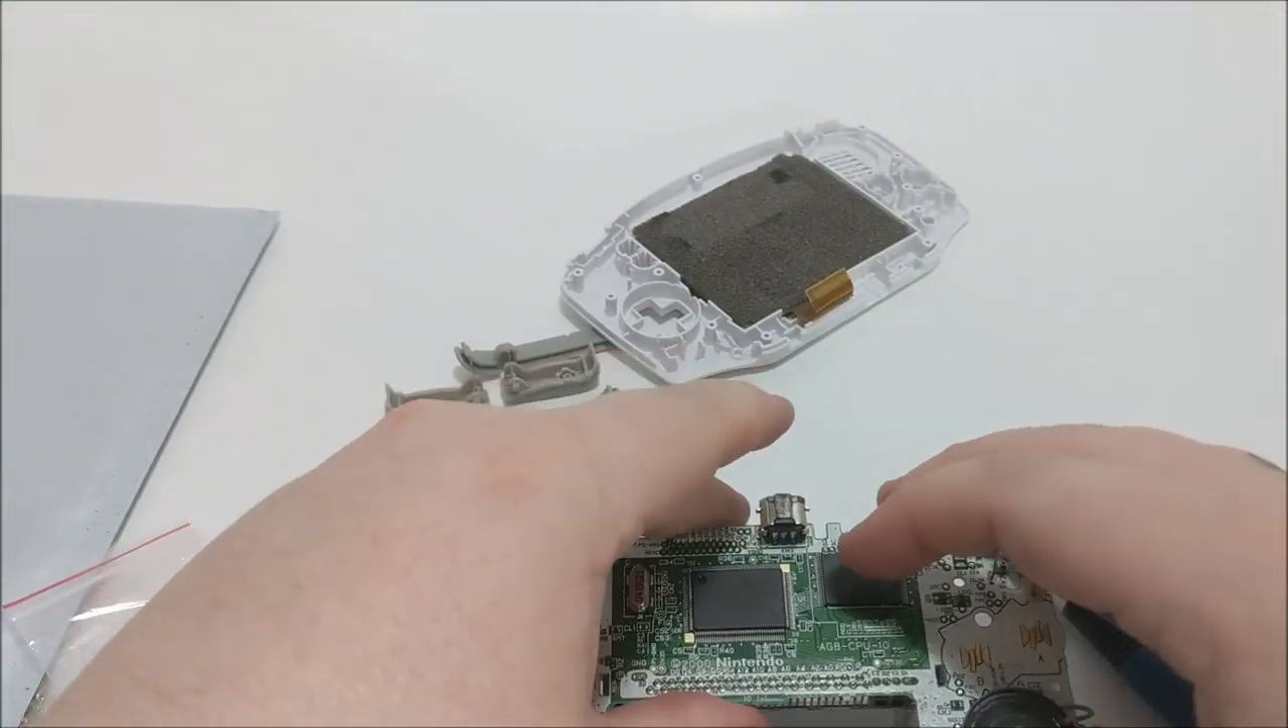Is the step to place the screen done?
Yes.